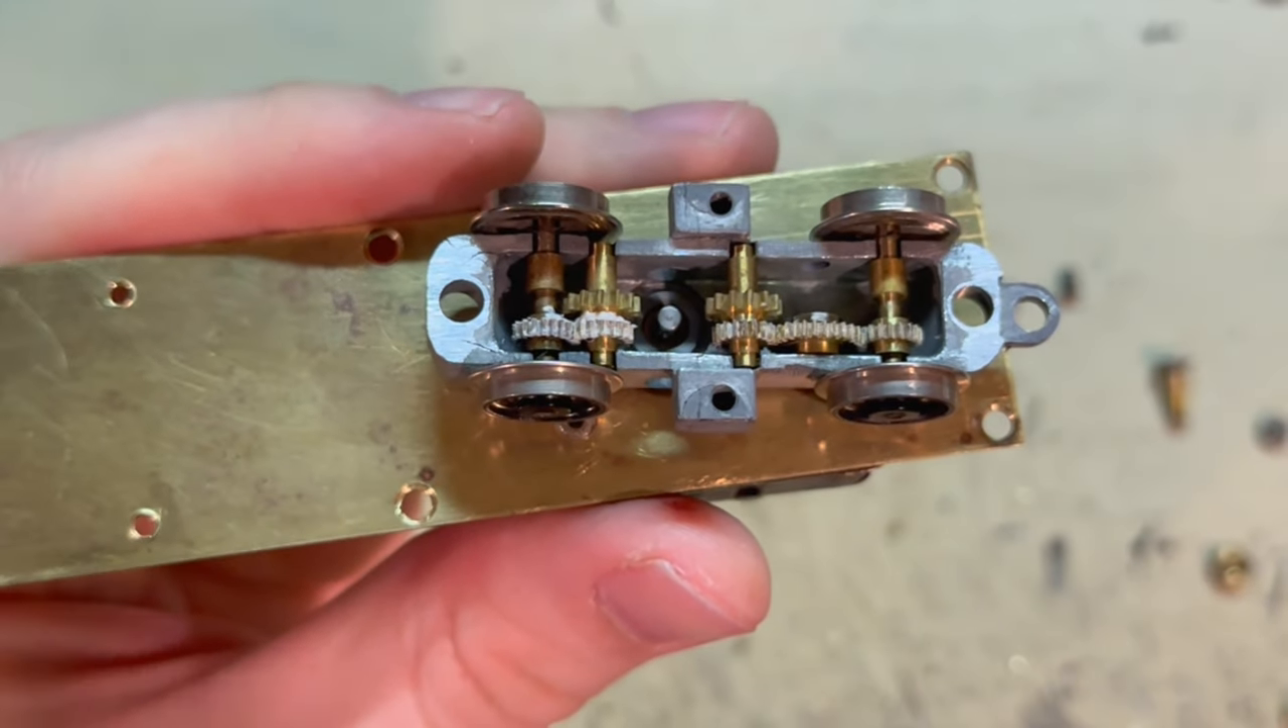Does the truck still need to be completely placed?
No.